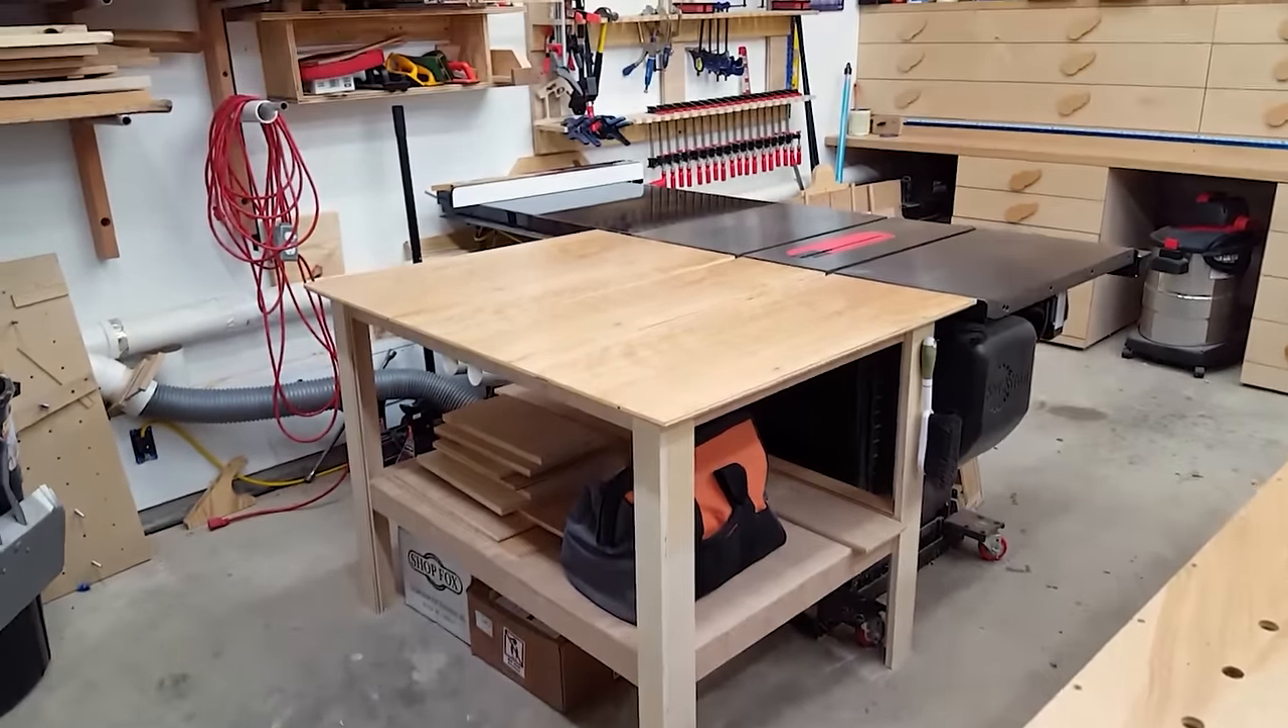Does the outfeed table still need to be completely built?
No.